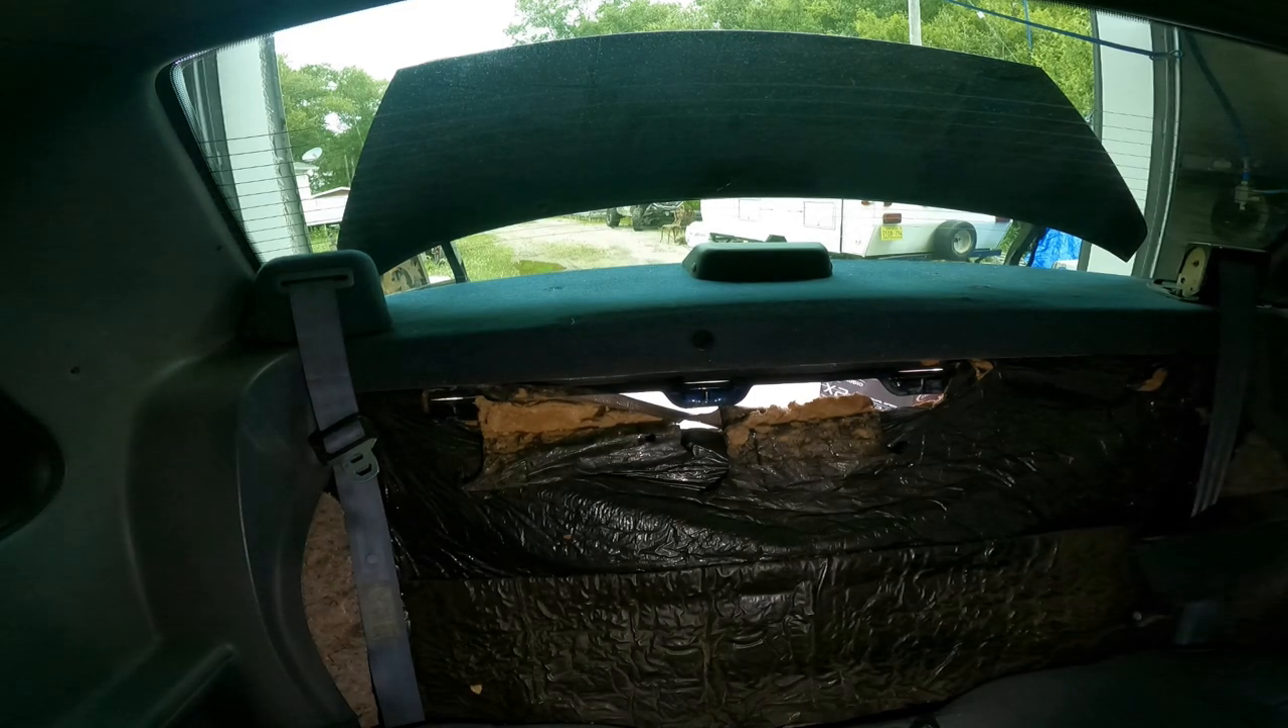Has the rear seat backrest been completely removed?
Yes.